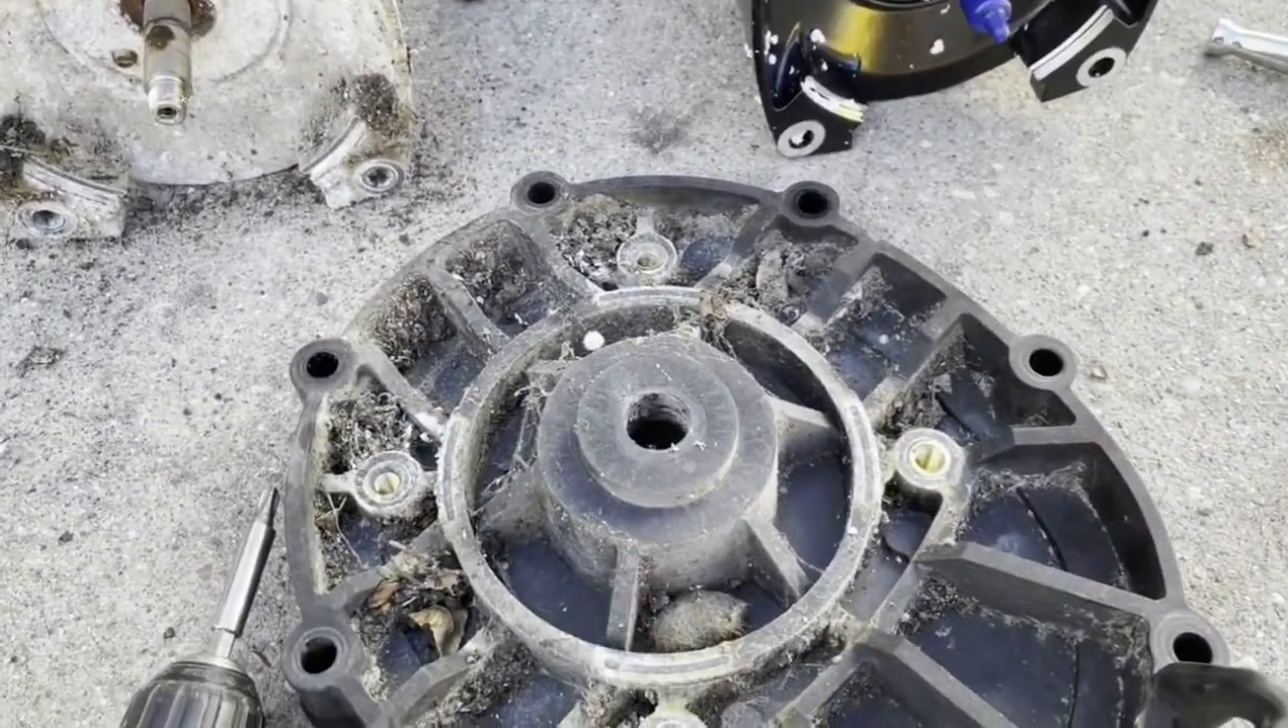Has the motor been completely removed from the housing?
Yes.